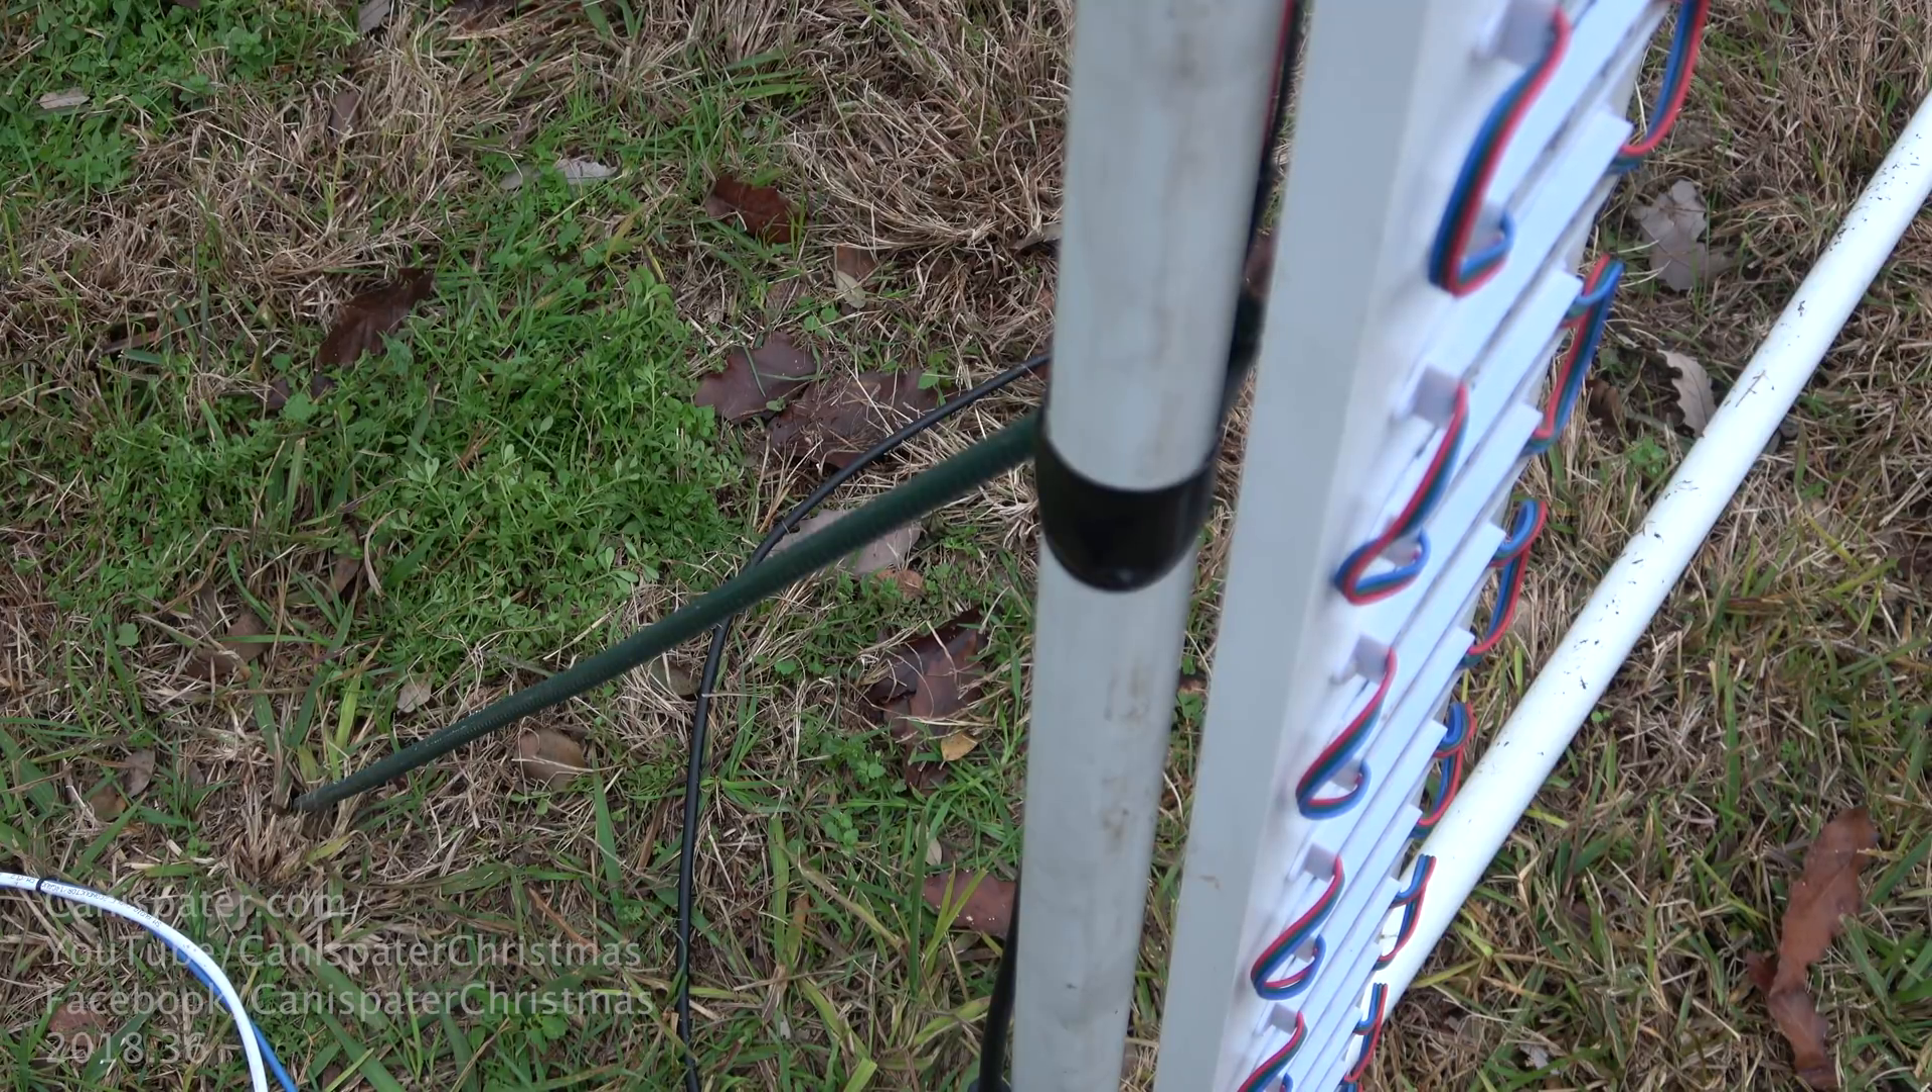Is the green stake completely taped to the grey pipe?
Yes.